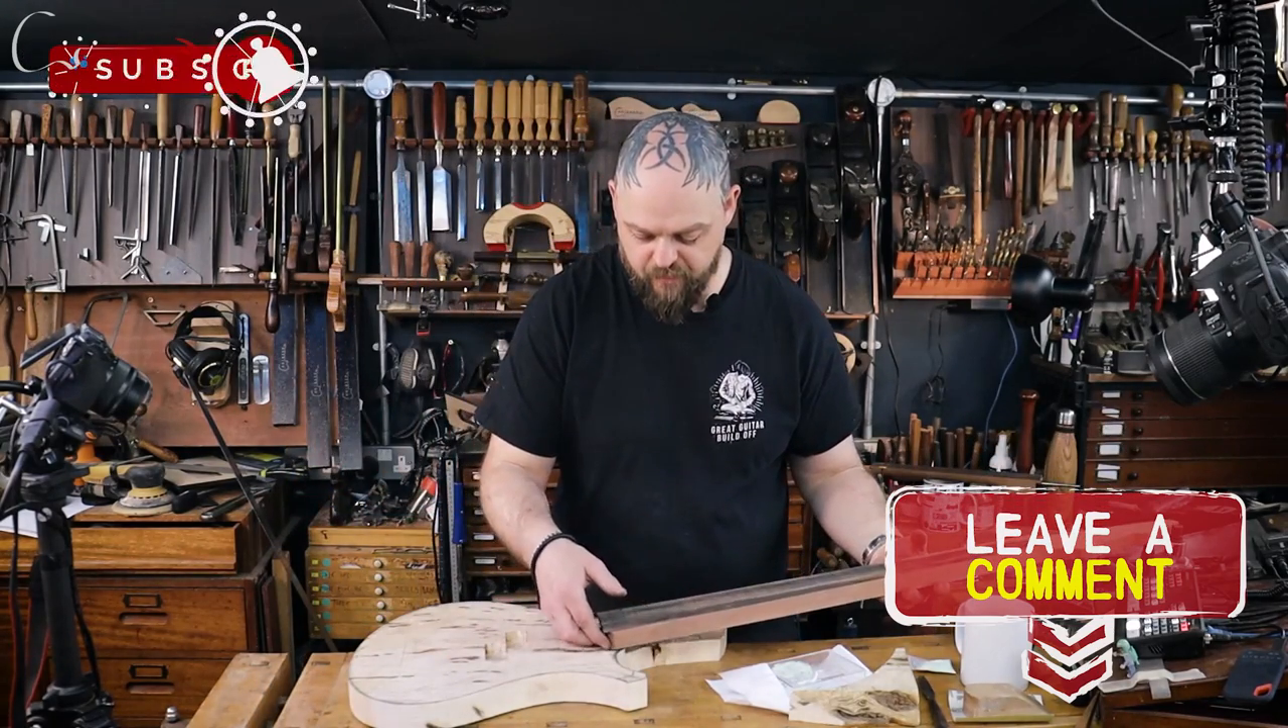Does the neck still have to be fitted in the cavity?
Yes.